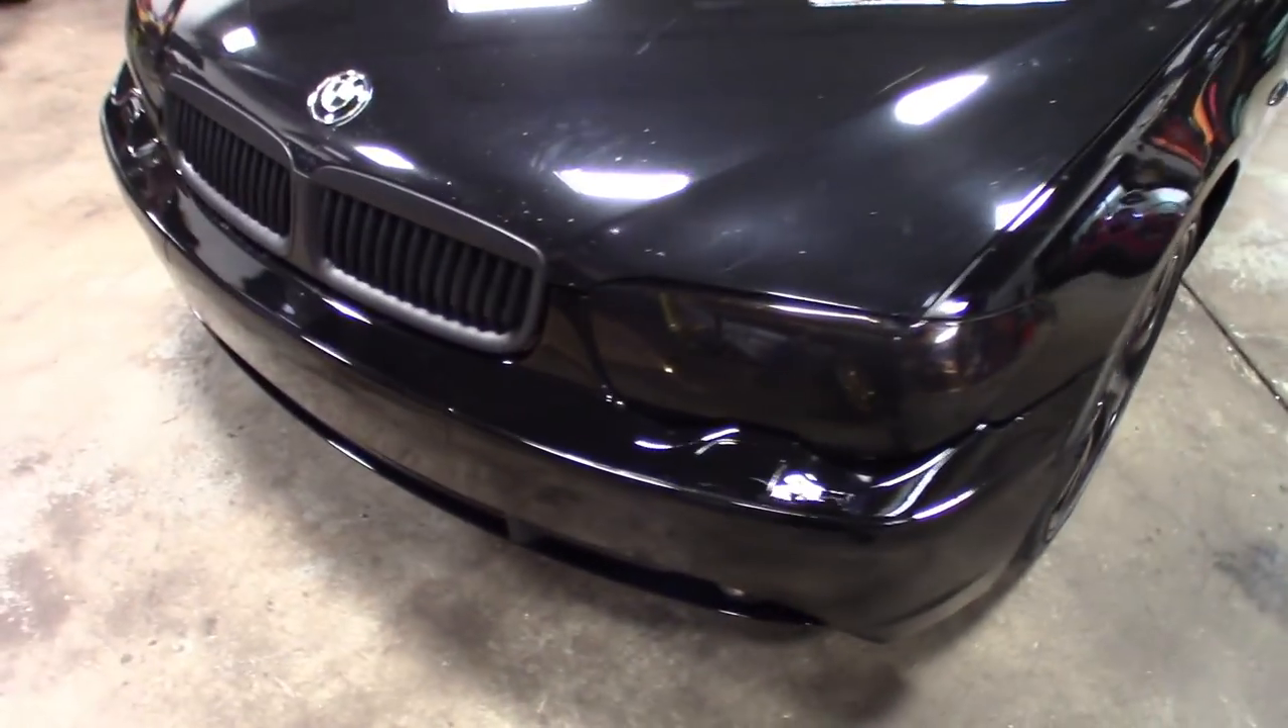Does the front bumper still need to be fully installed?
No.